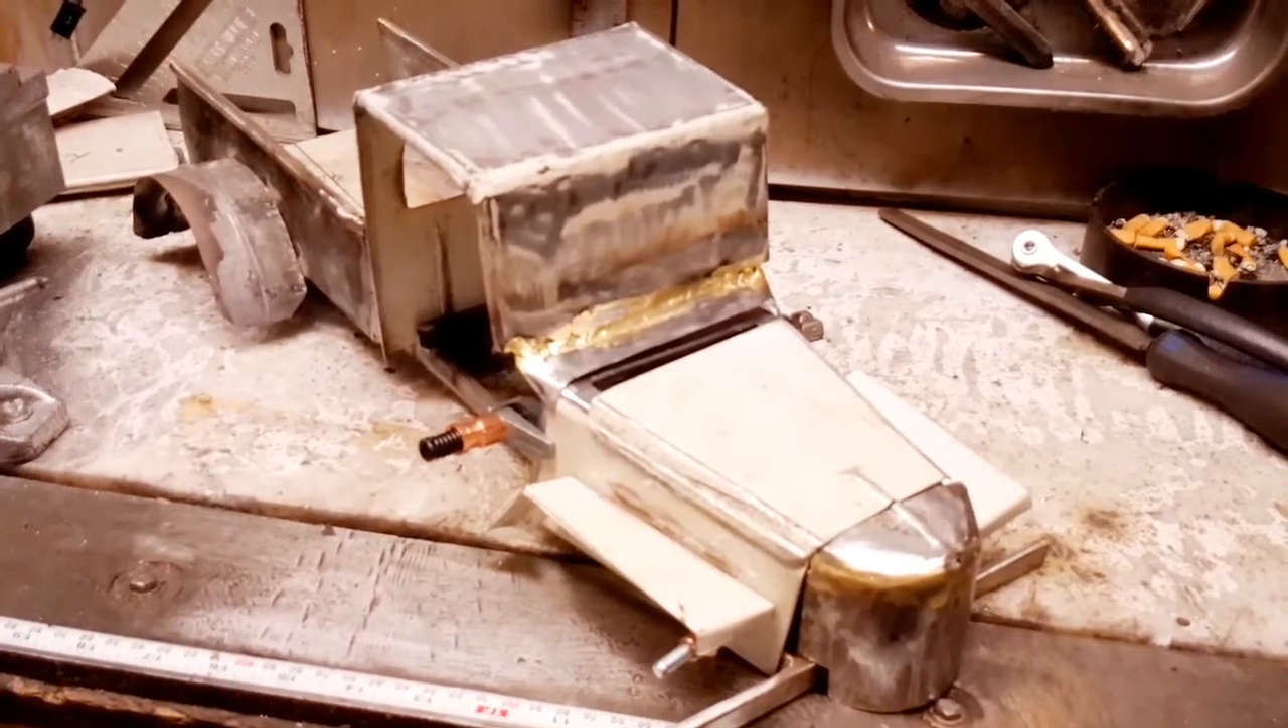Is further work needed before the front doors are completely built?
Yes.